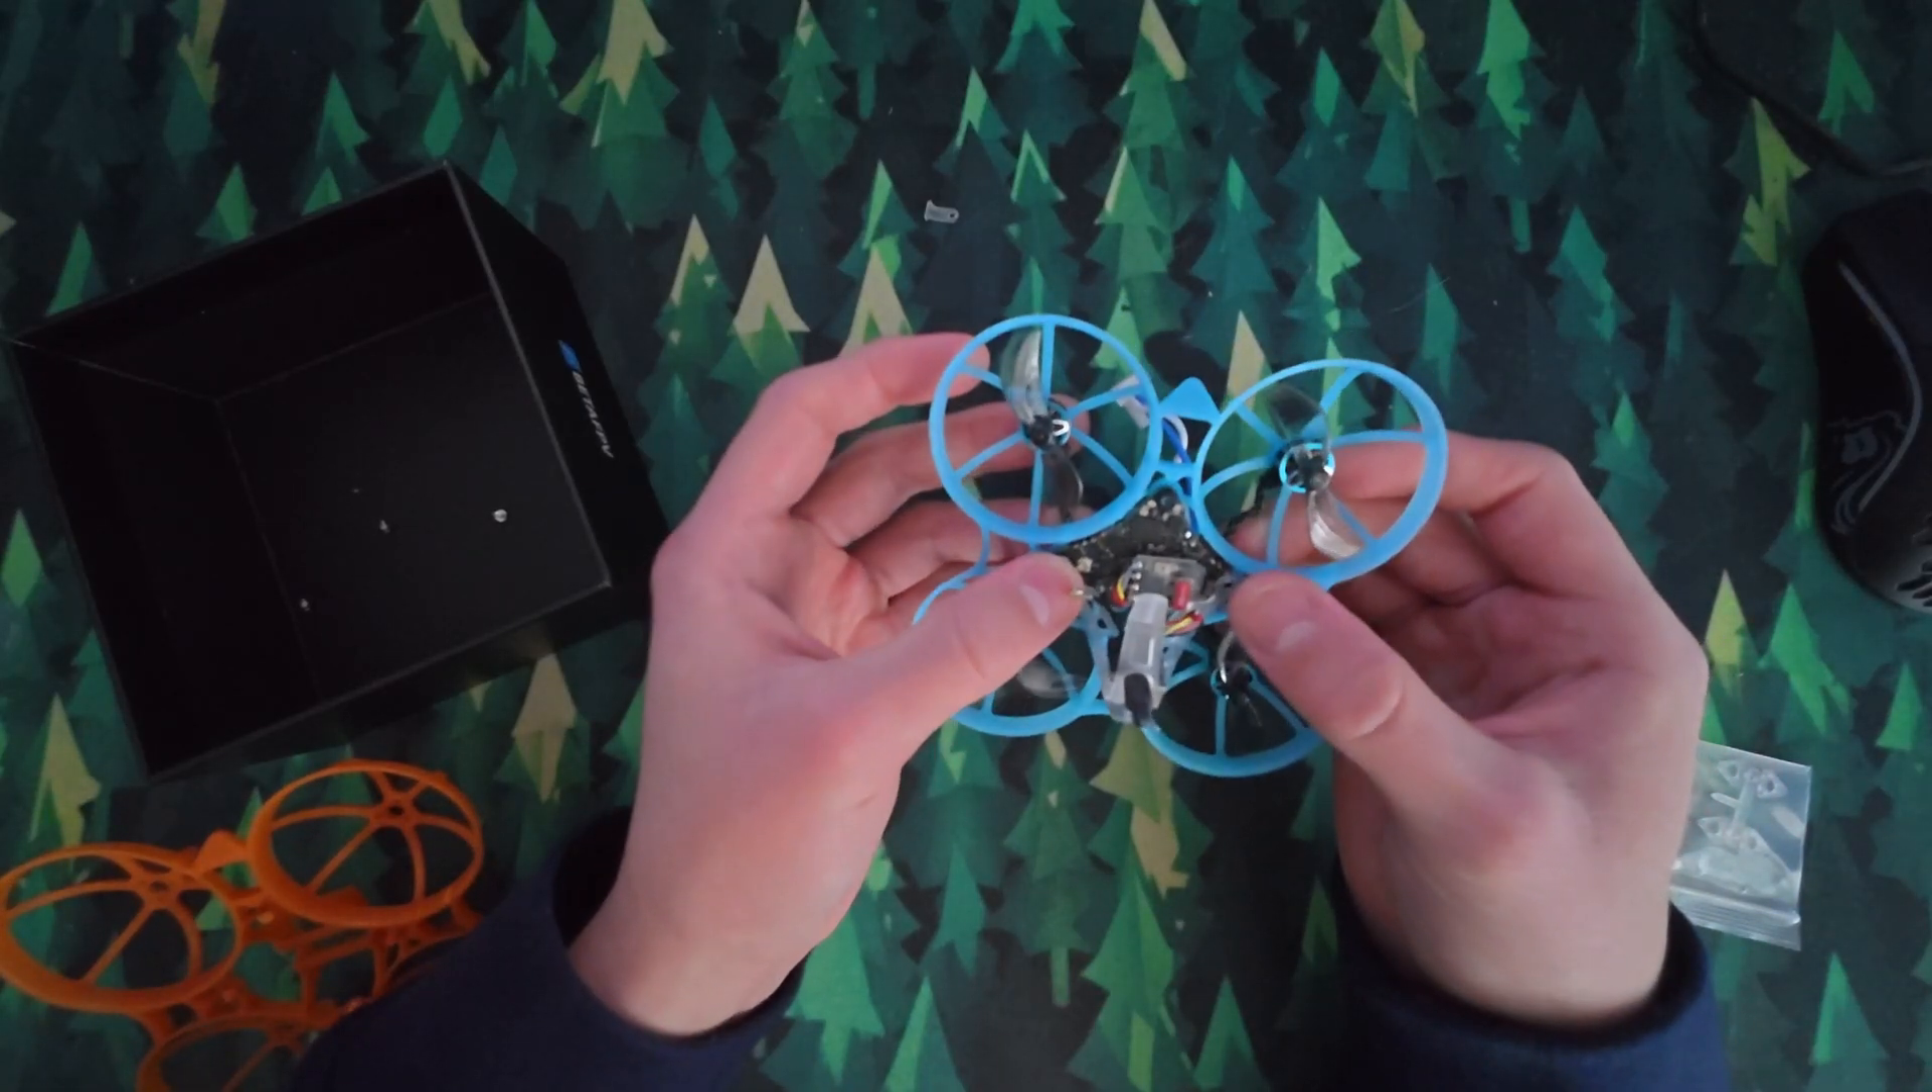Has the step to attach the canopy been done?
No.